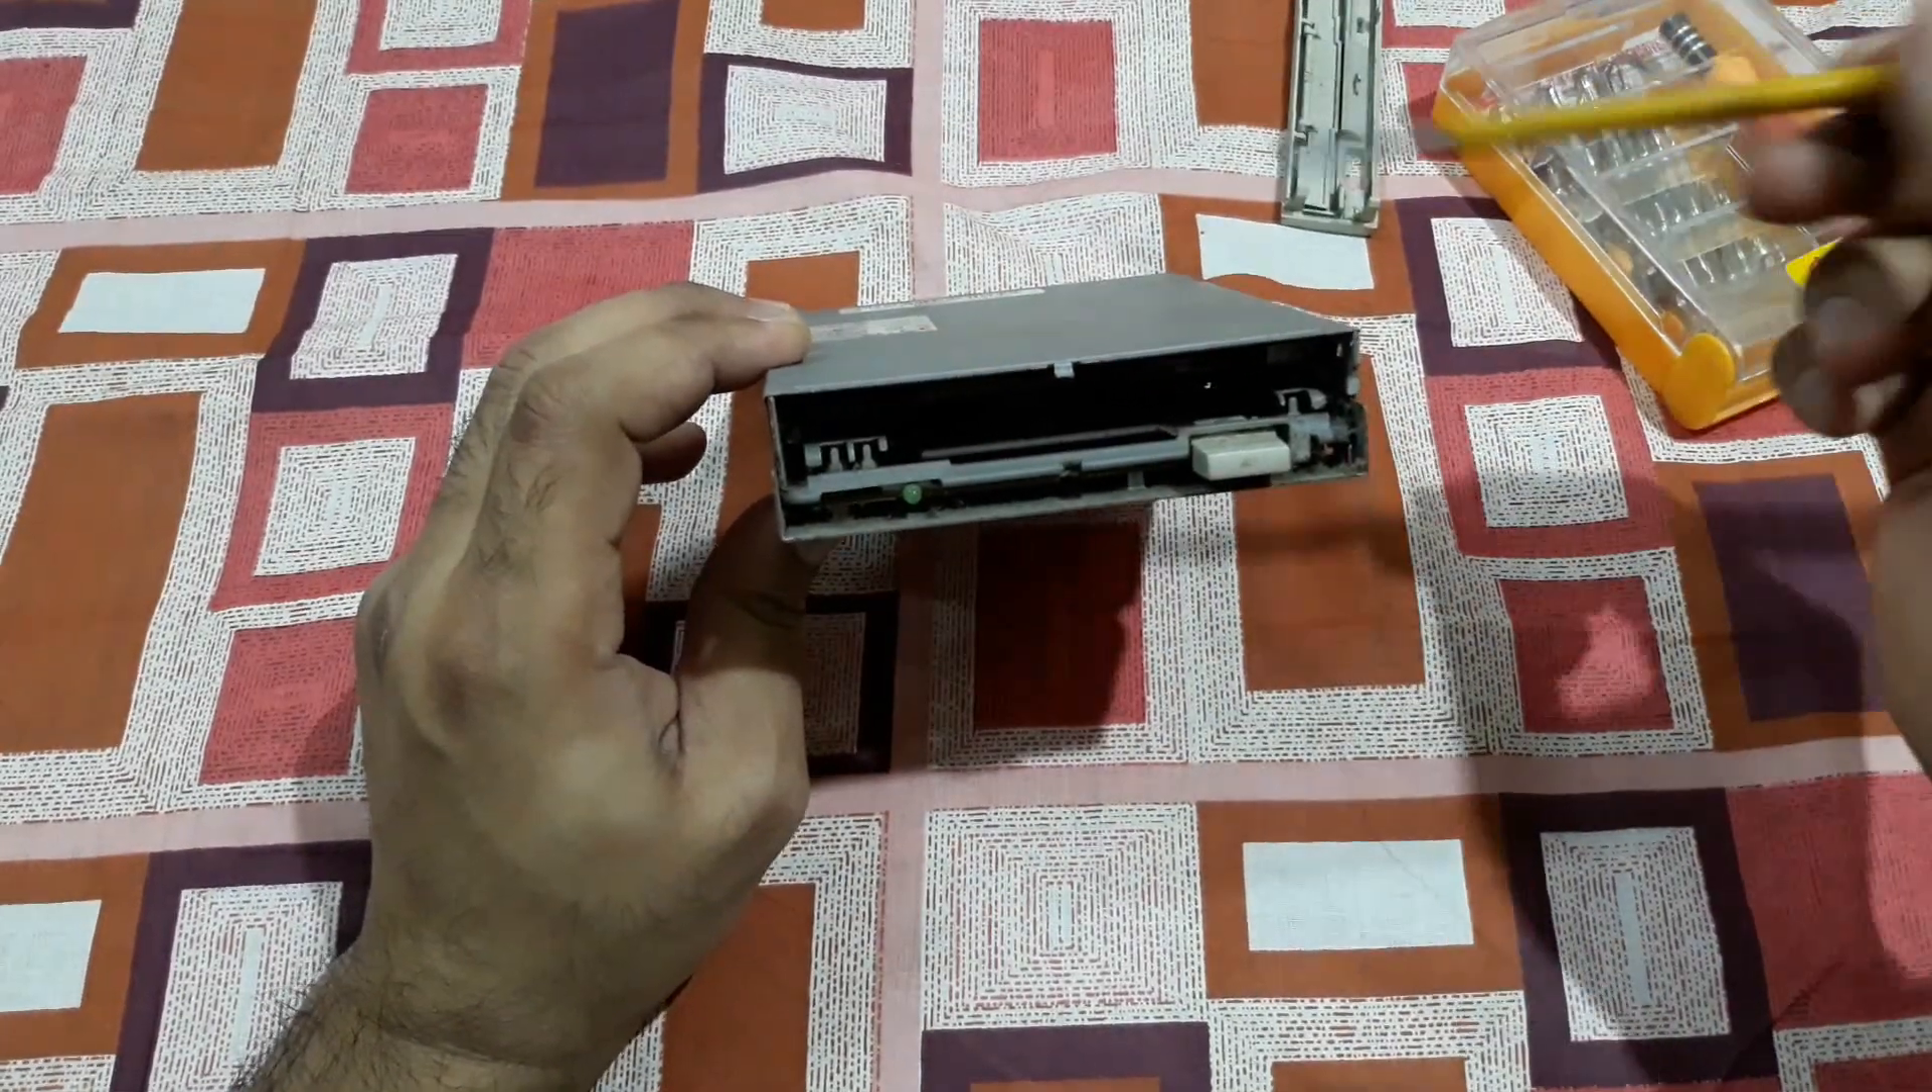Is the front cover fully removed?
Yes.